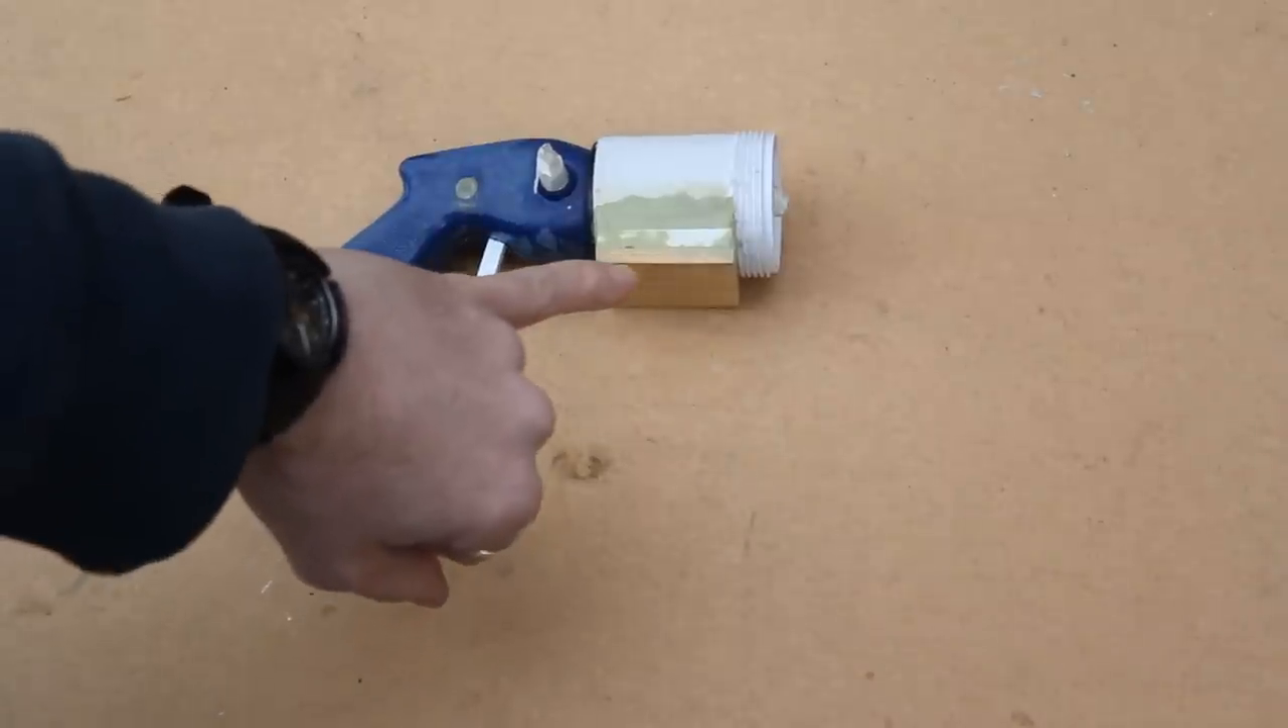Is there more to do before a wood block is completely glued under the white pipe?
No.